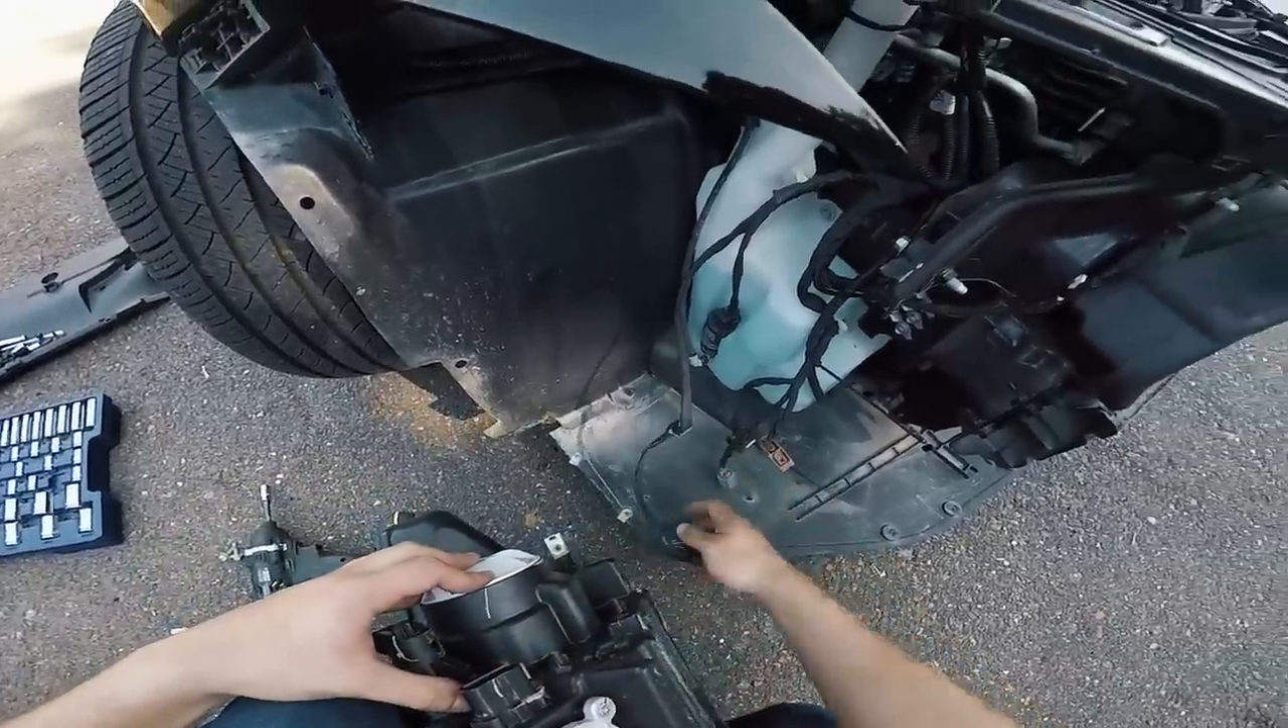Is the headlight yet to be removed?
No.